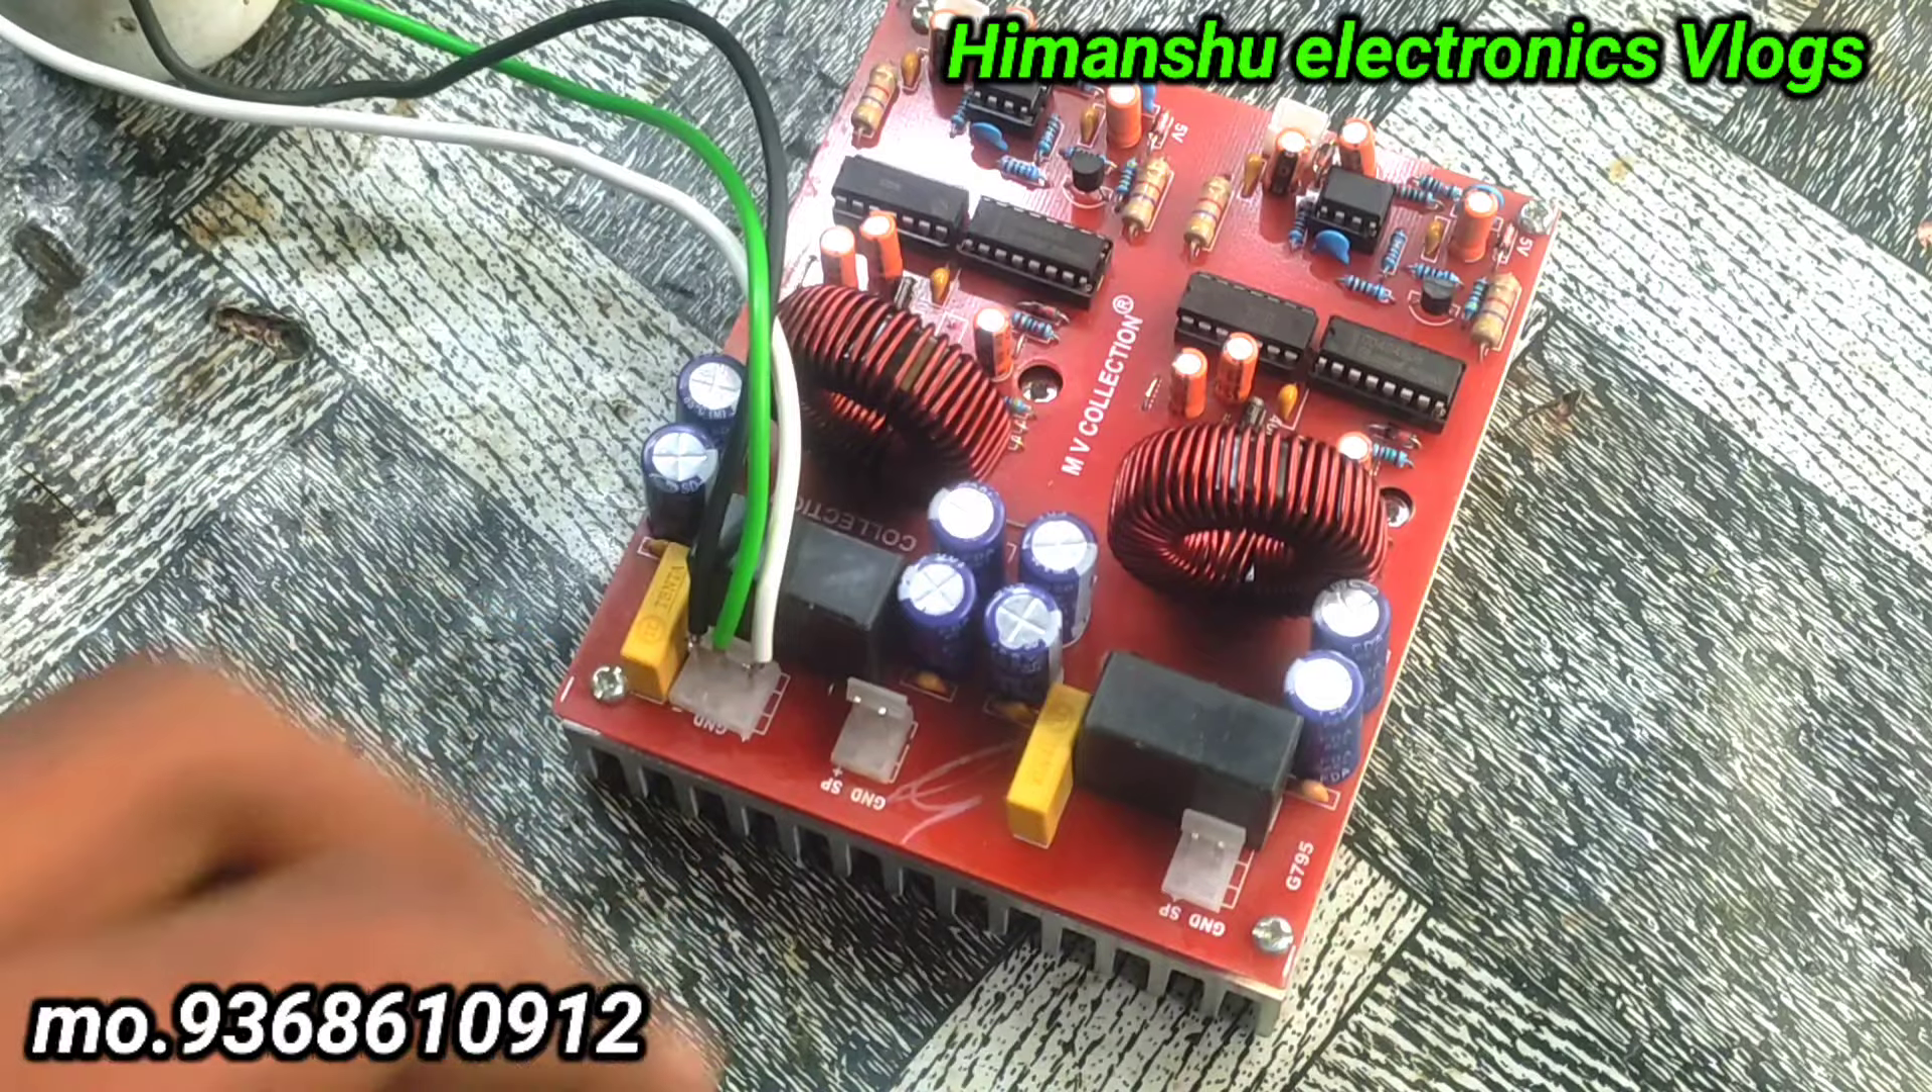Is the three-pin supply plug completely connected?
Yes.